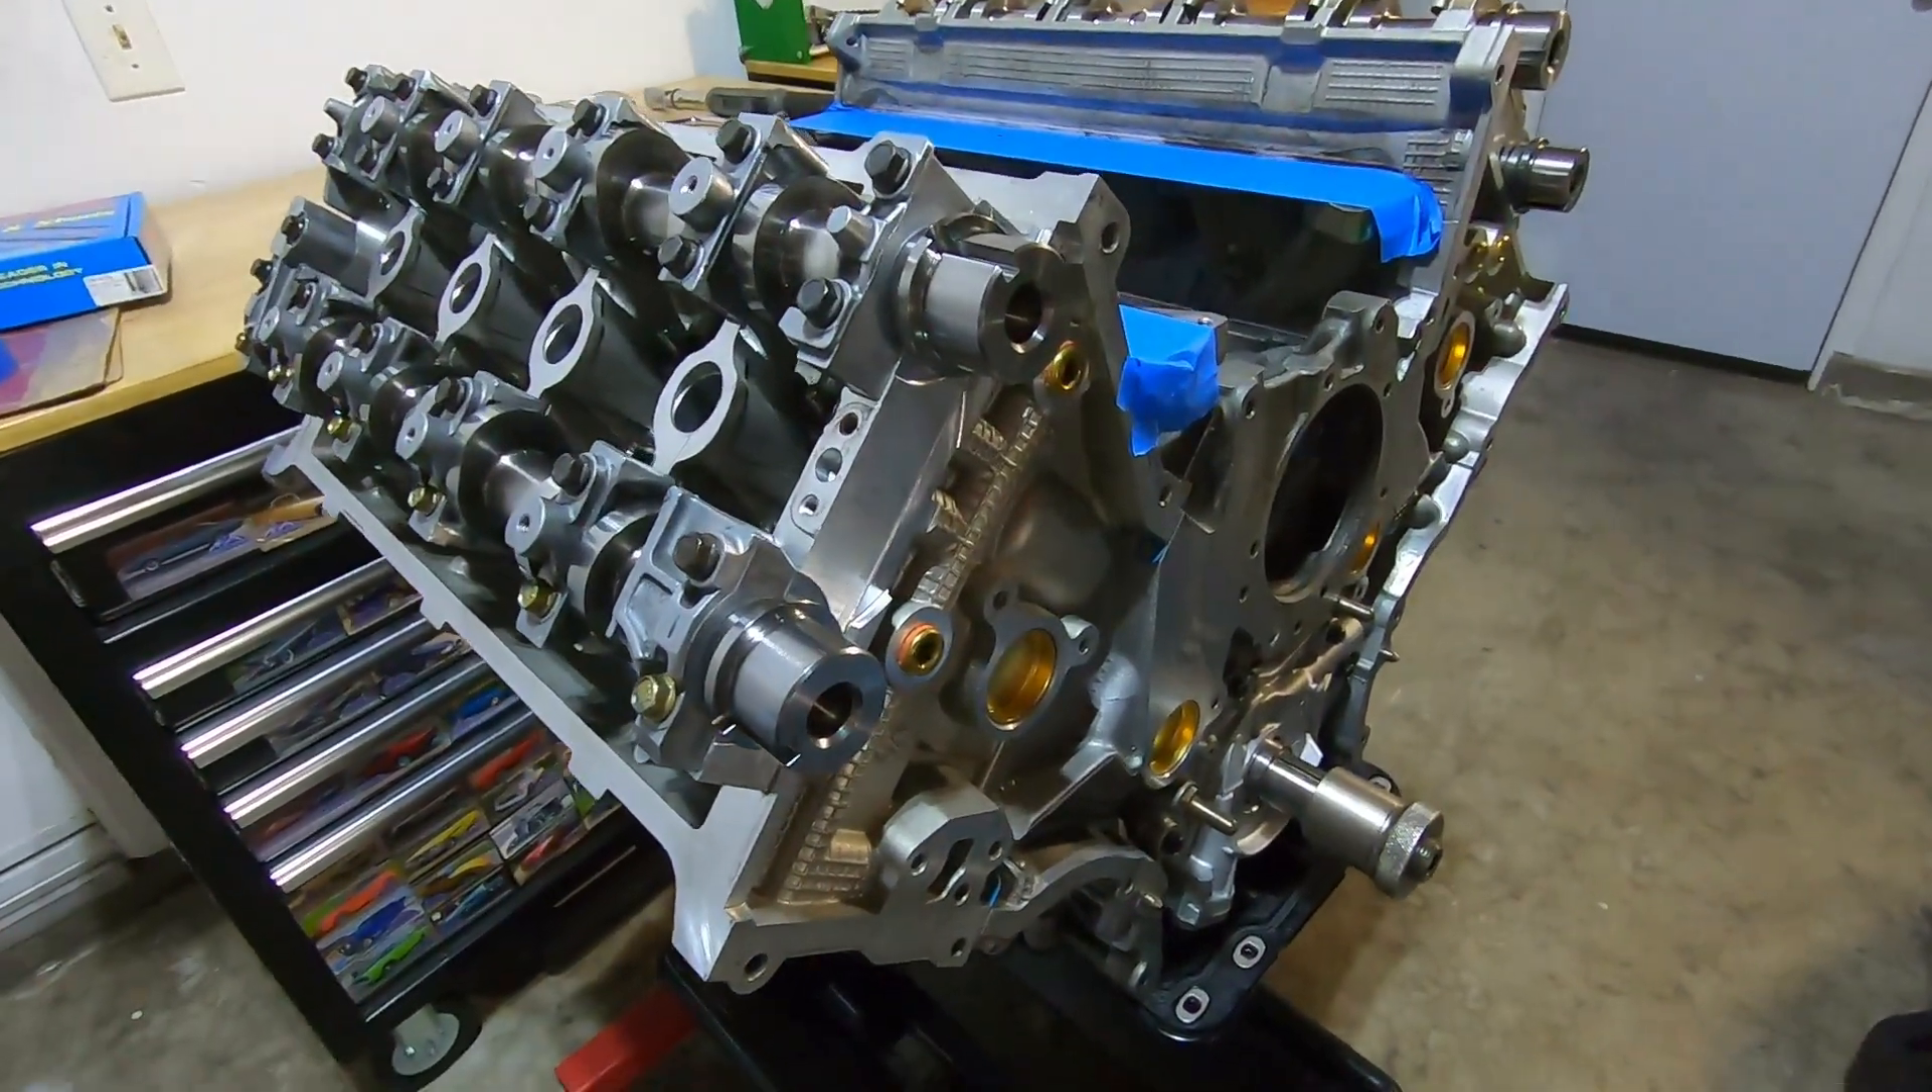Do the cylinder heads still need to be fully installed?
No.